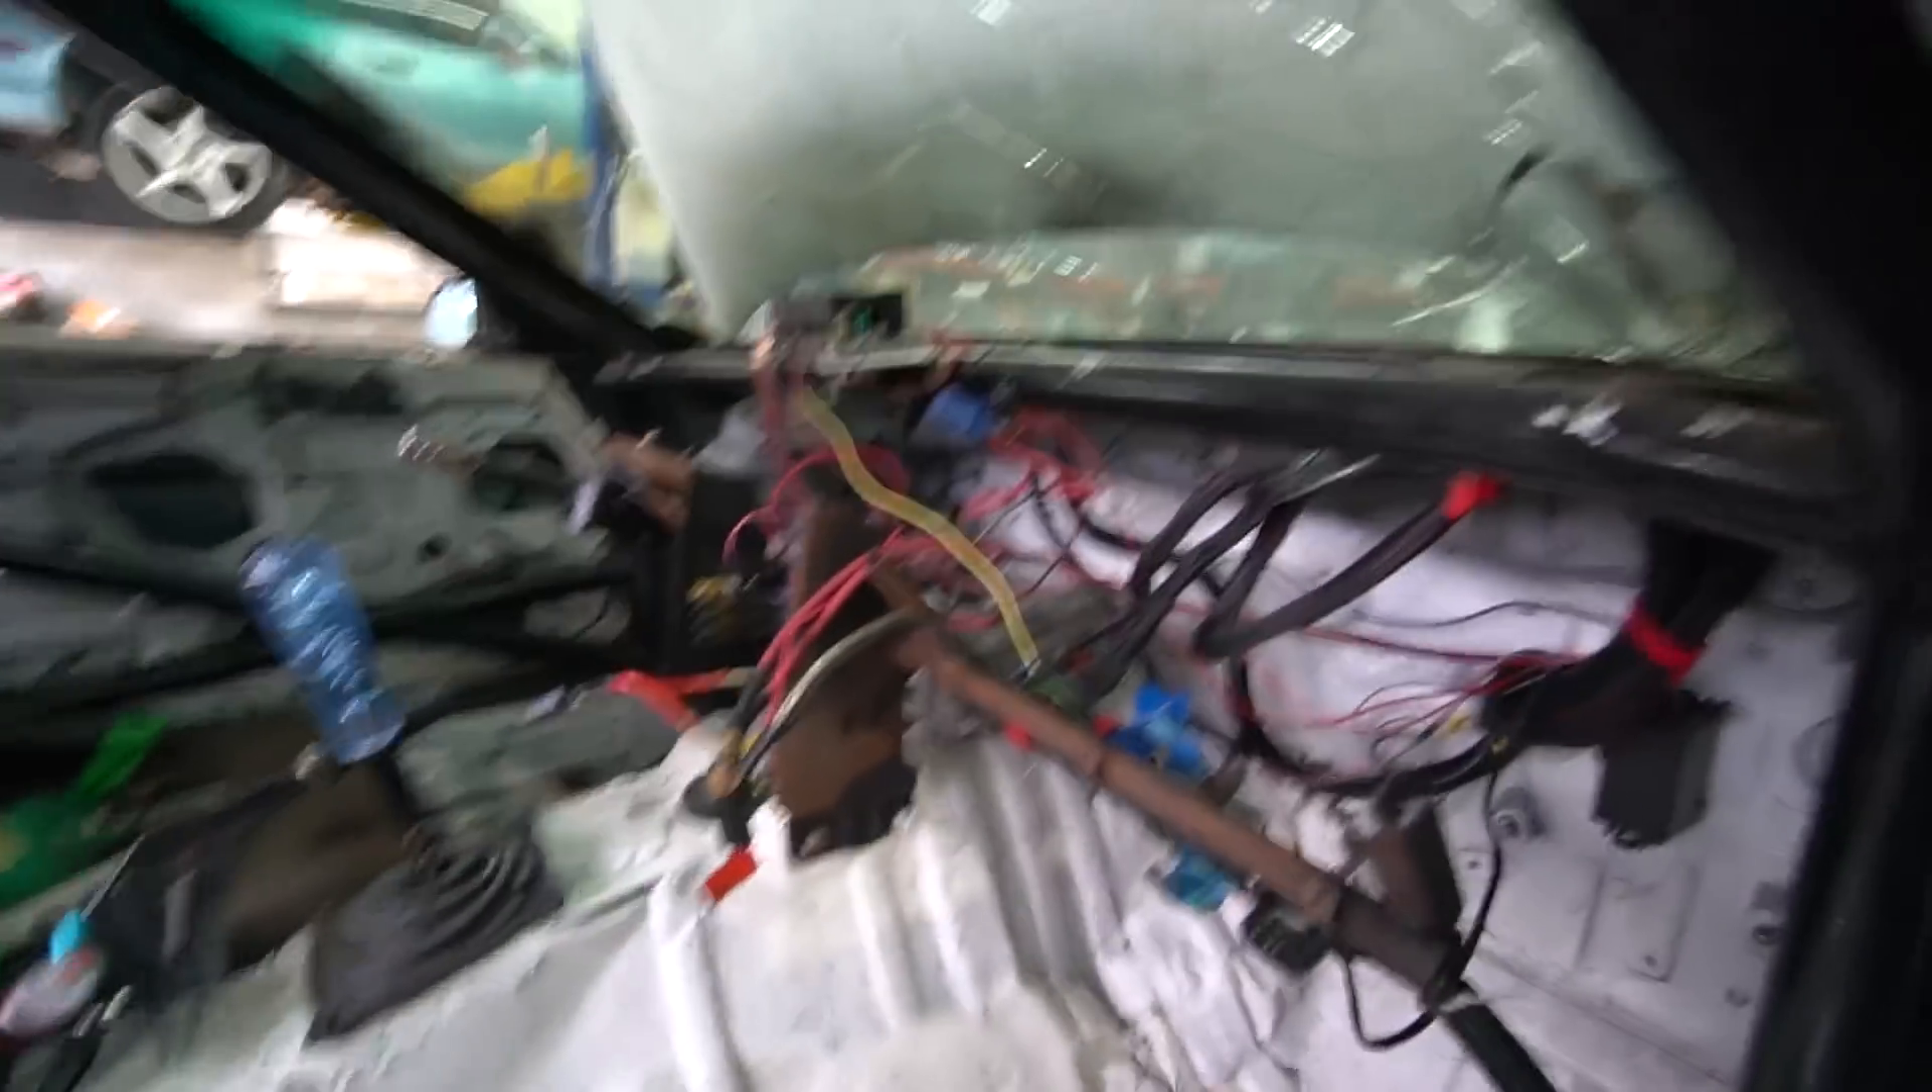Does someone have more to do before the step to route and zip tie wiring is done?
Yes.